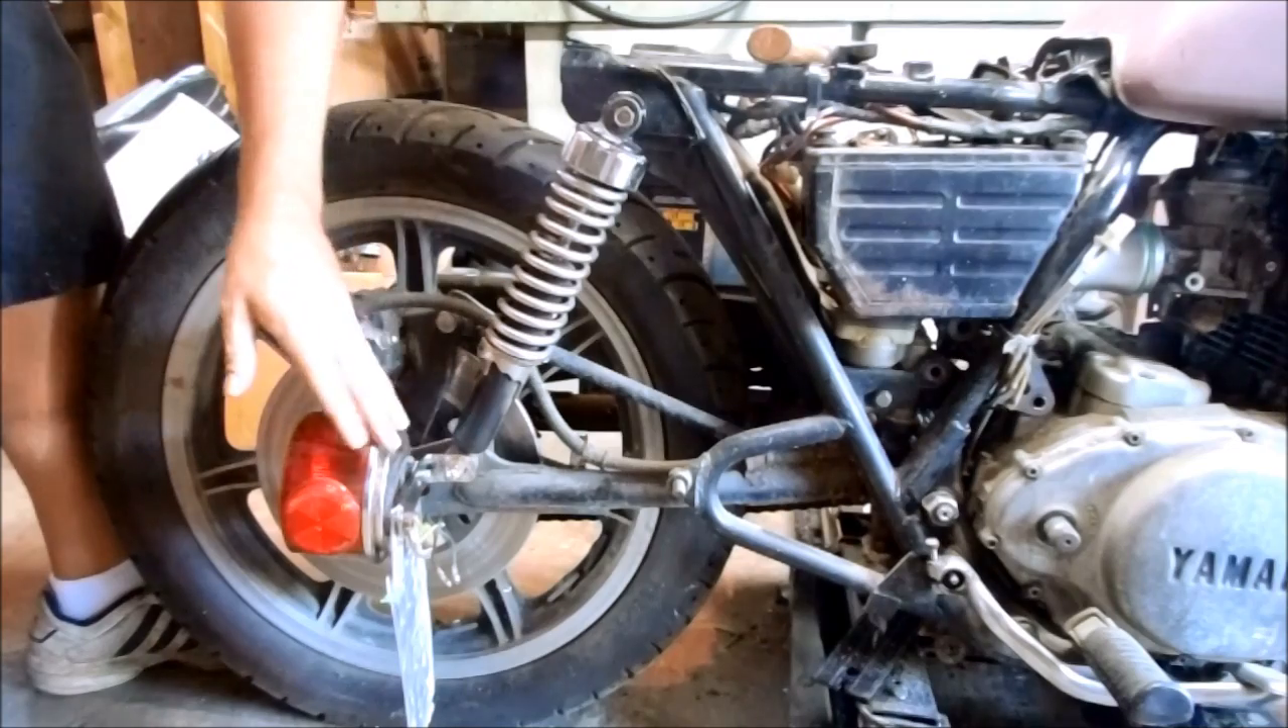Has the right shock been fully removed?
No.